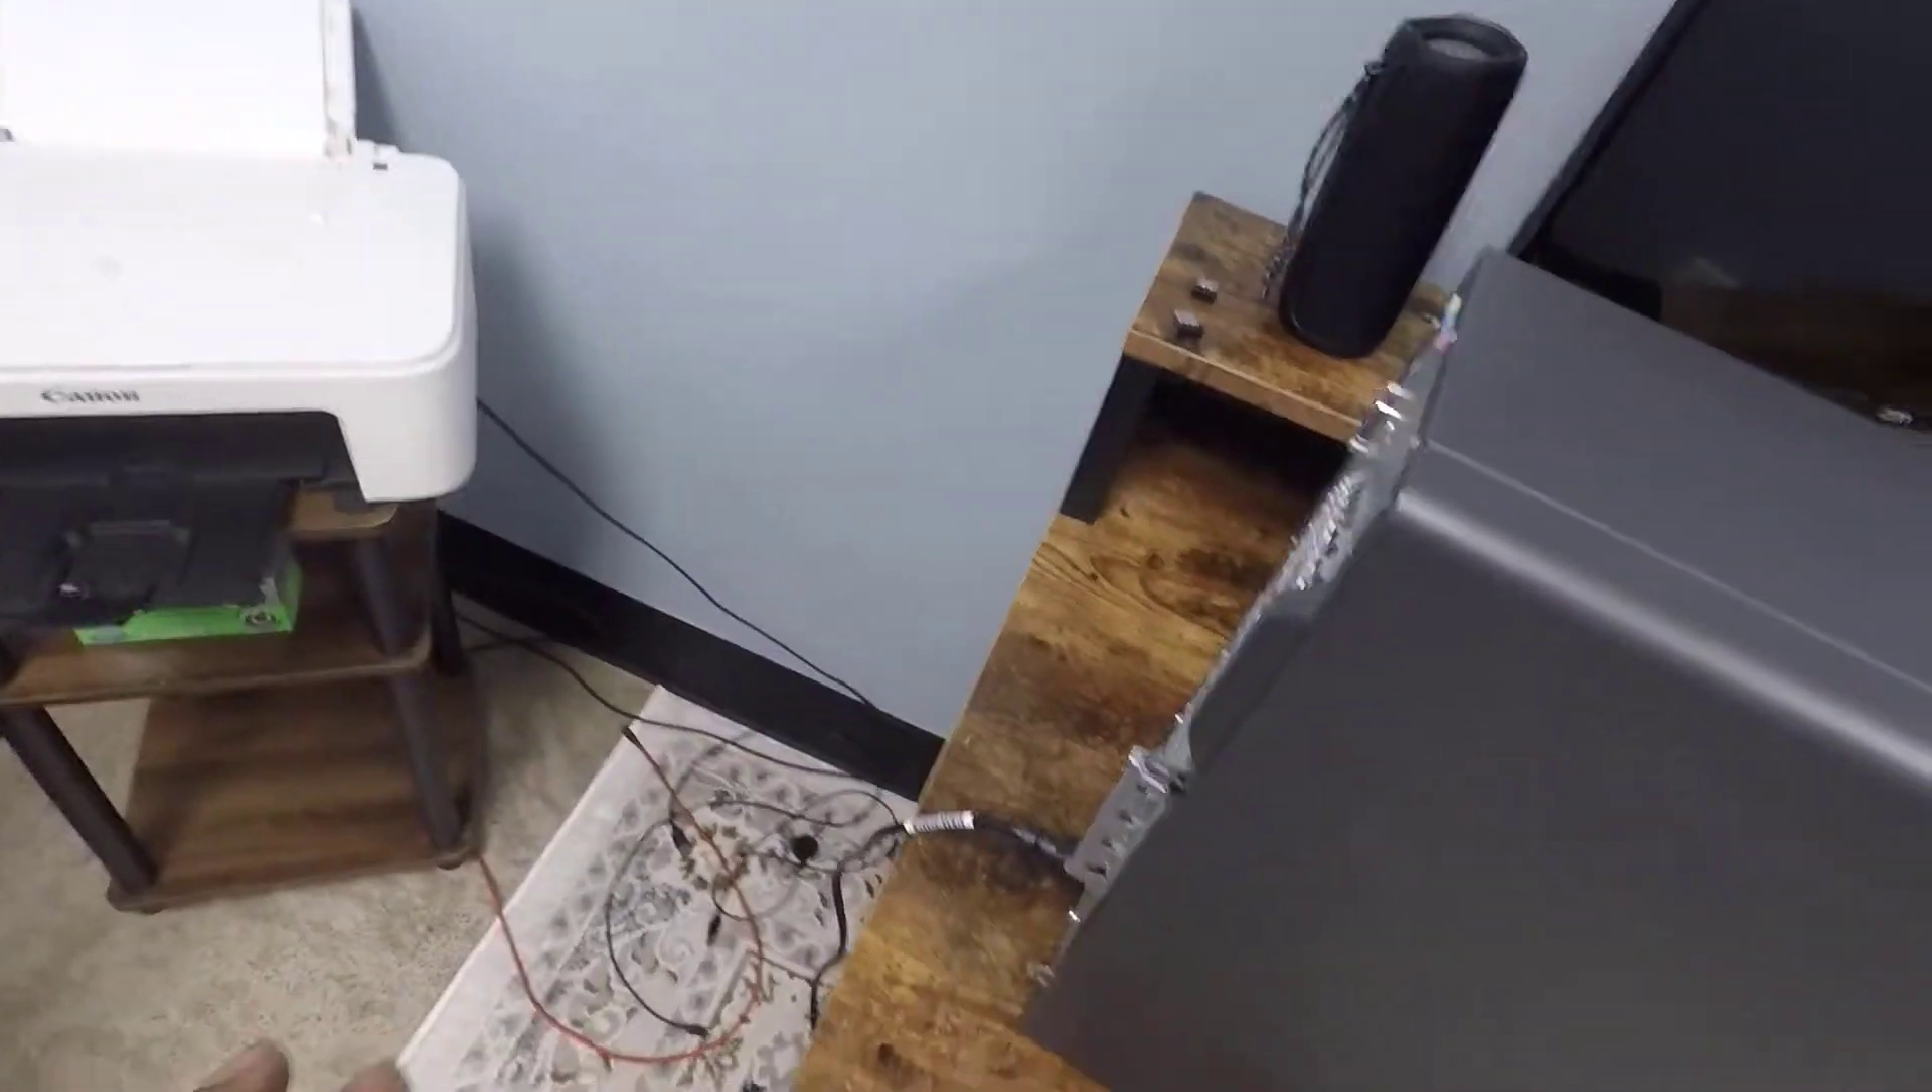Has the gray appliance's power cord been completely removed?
No.